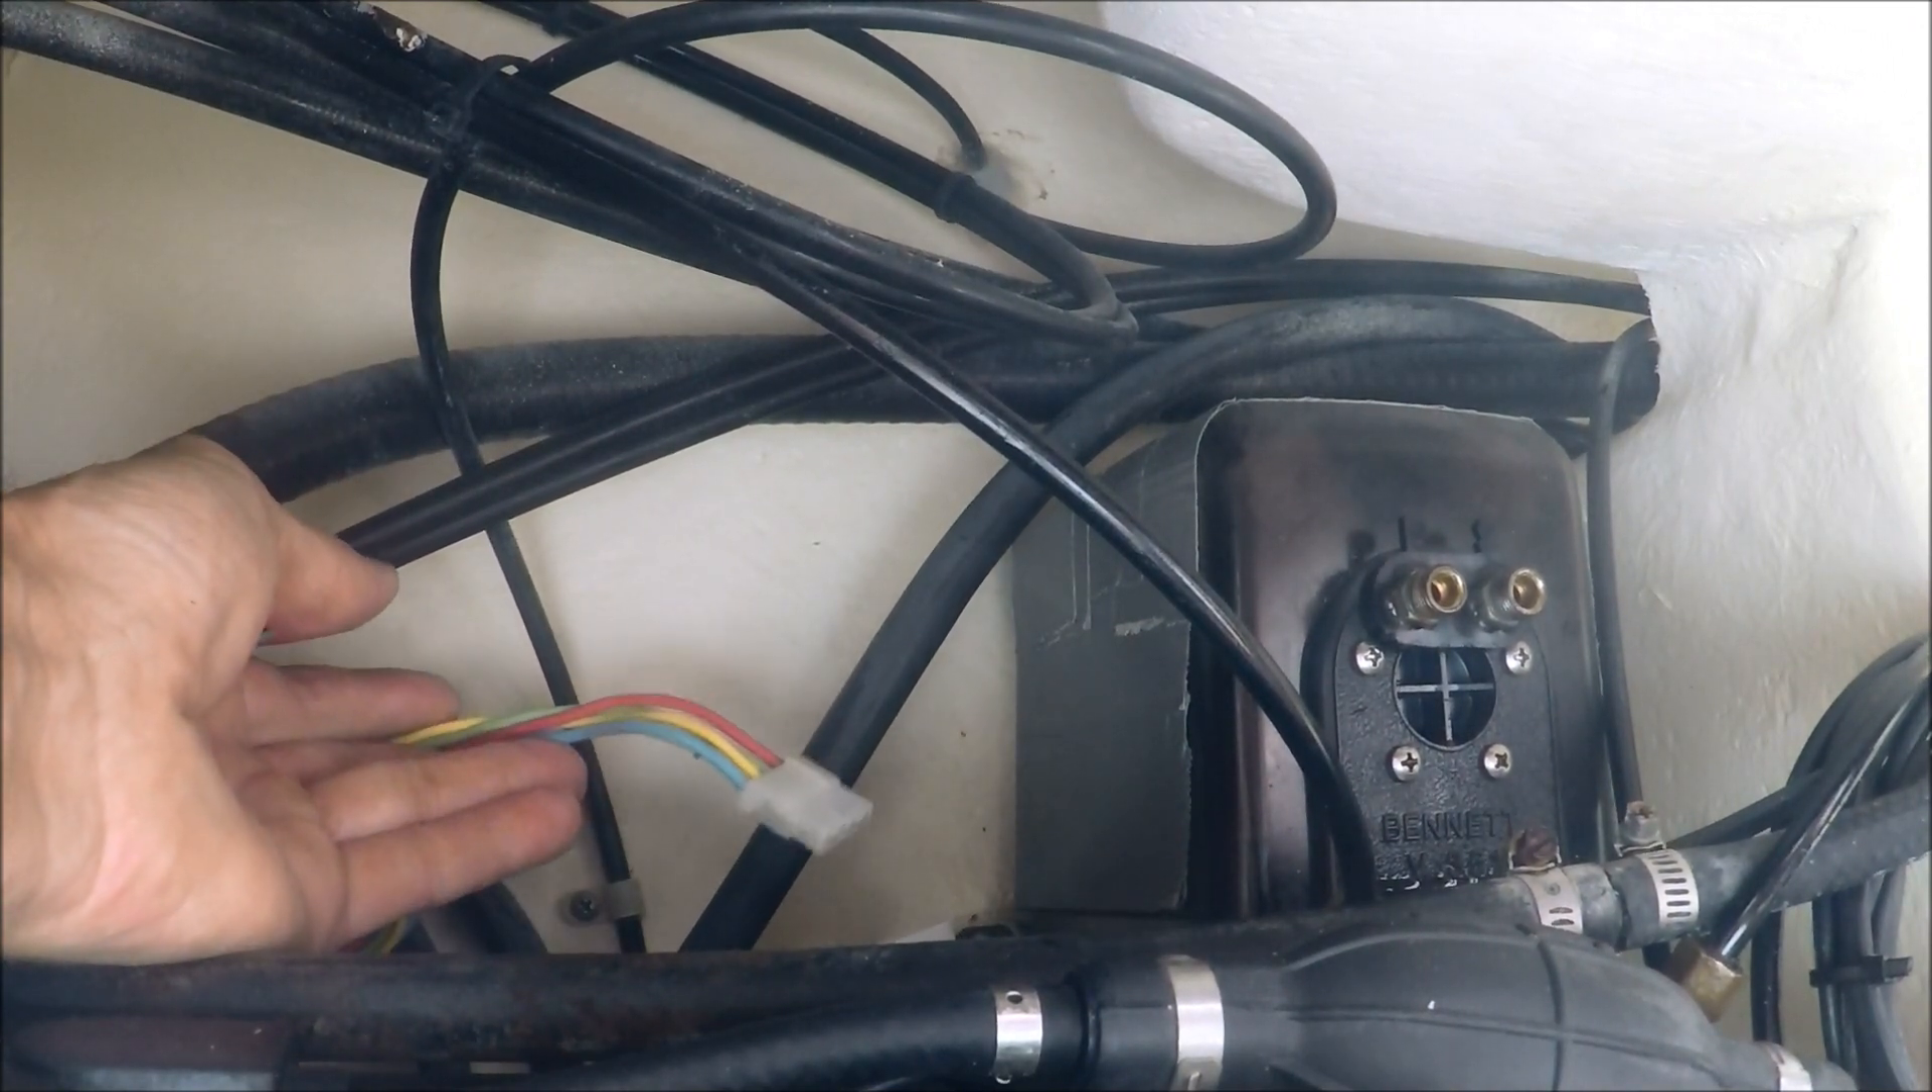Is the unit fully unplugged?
Yes.